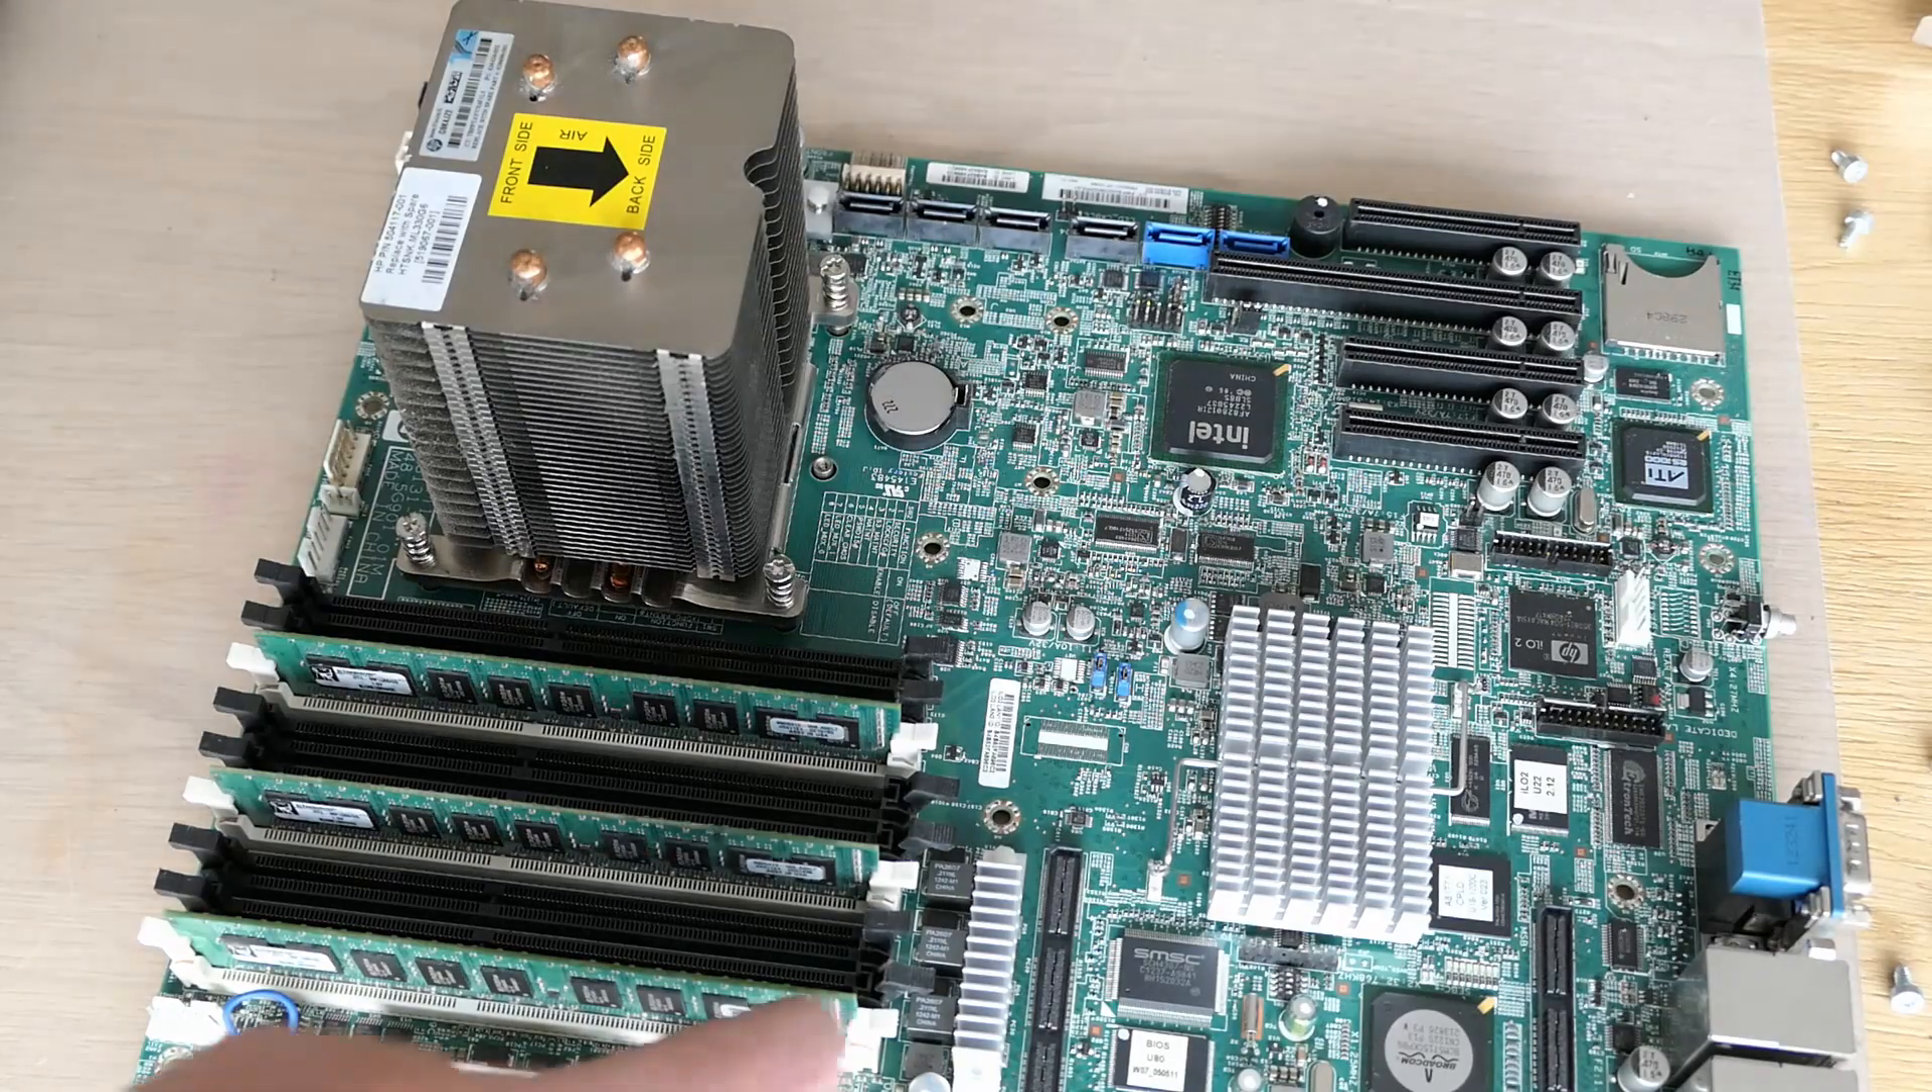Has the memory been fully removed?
No.